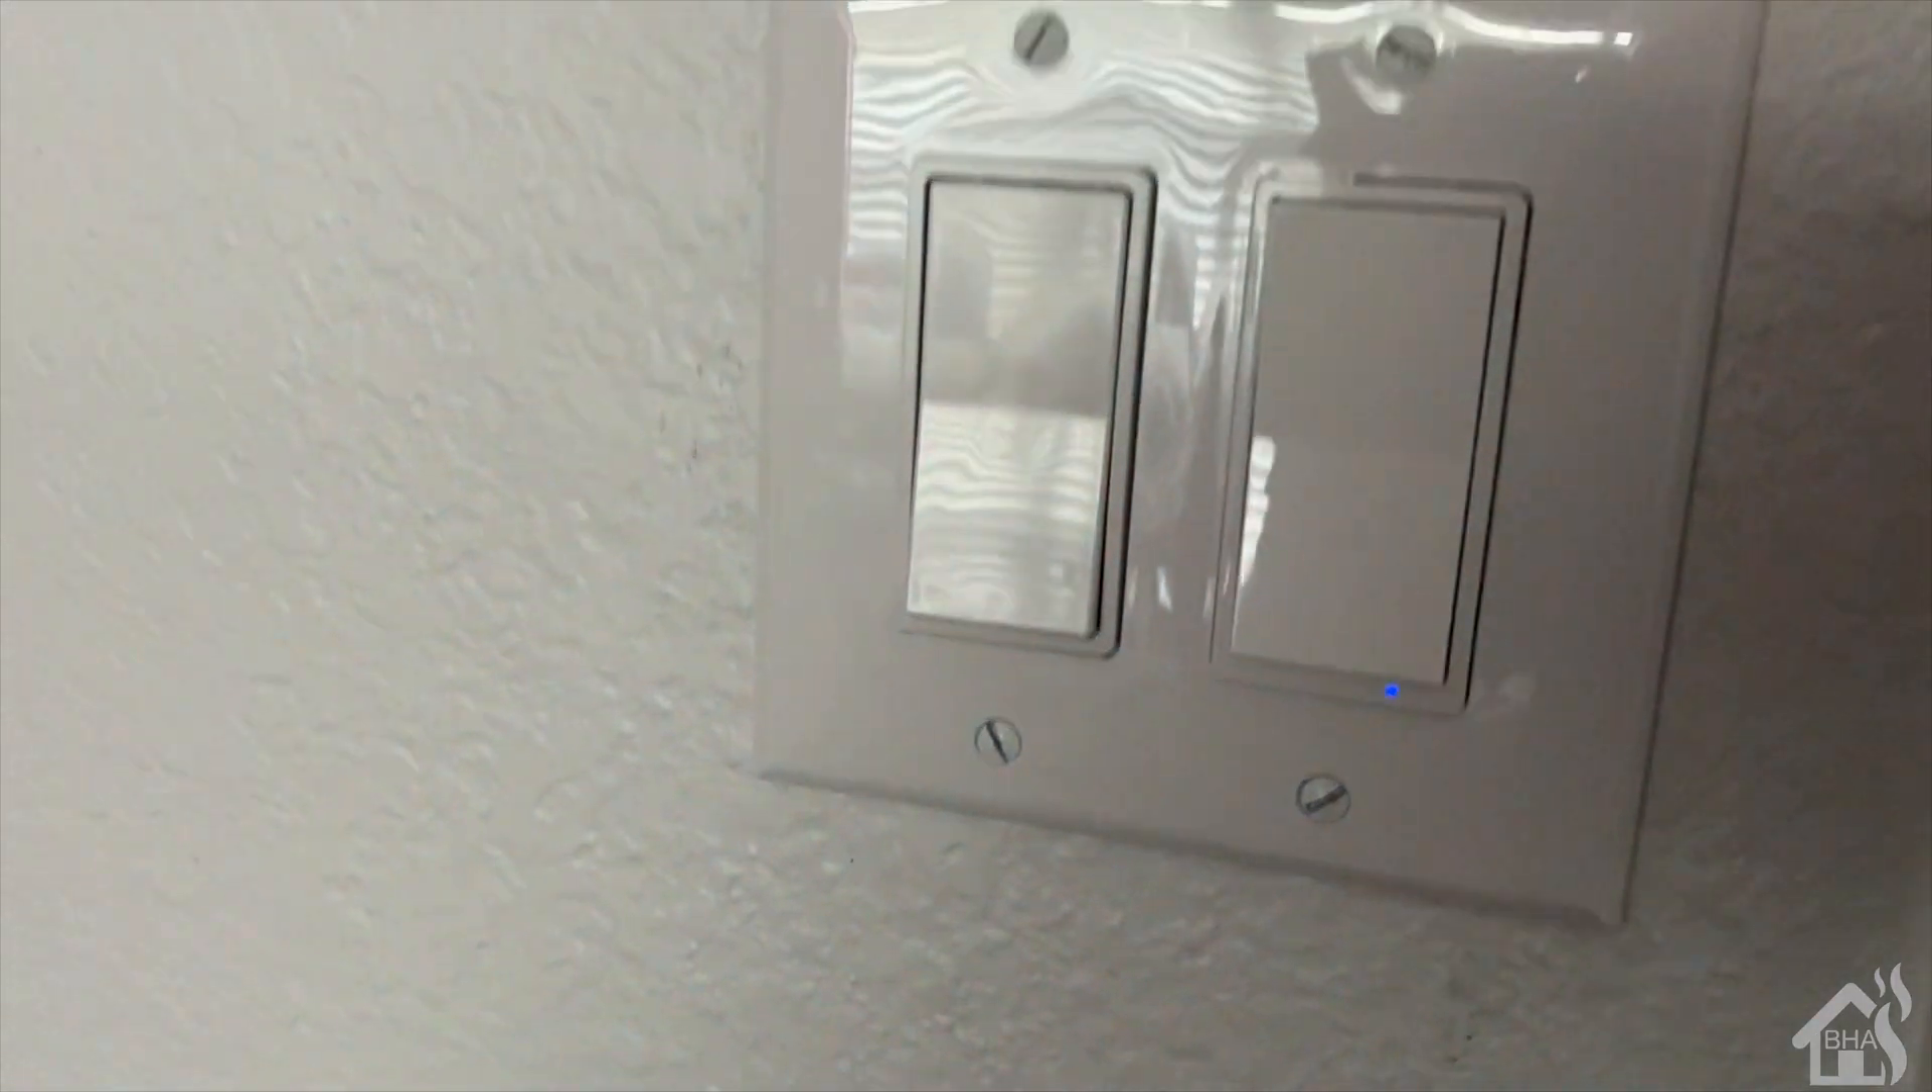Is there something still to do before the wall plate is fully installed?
No.